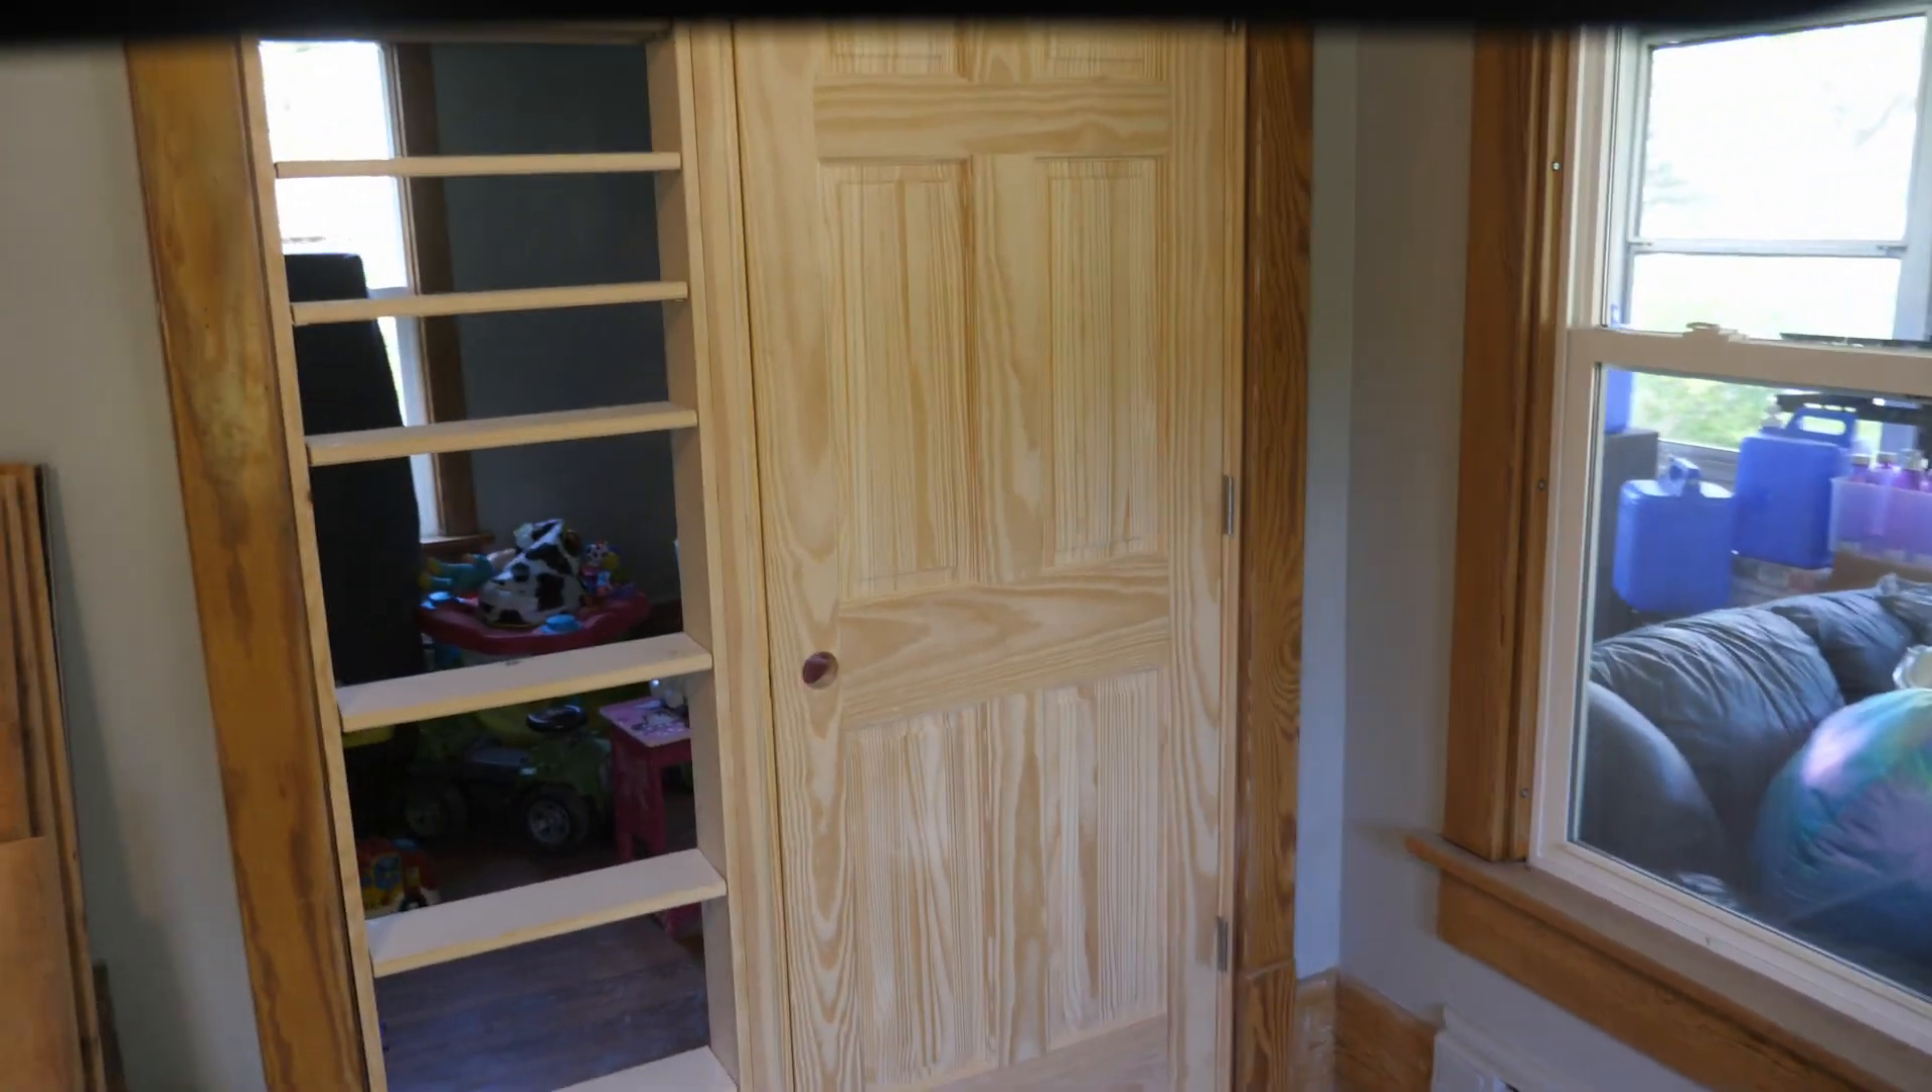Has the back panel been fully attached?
No.